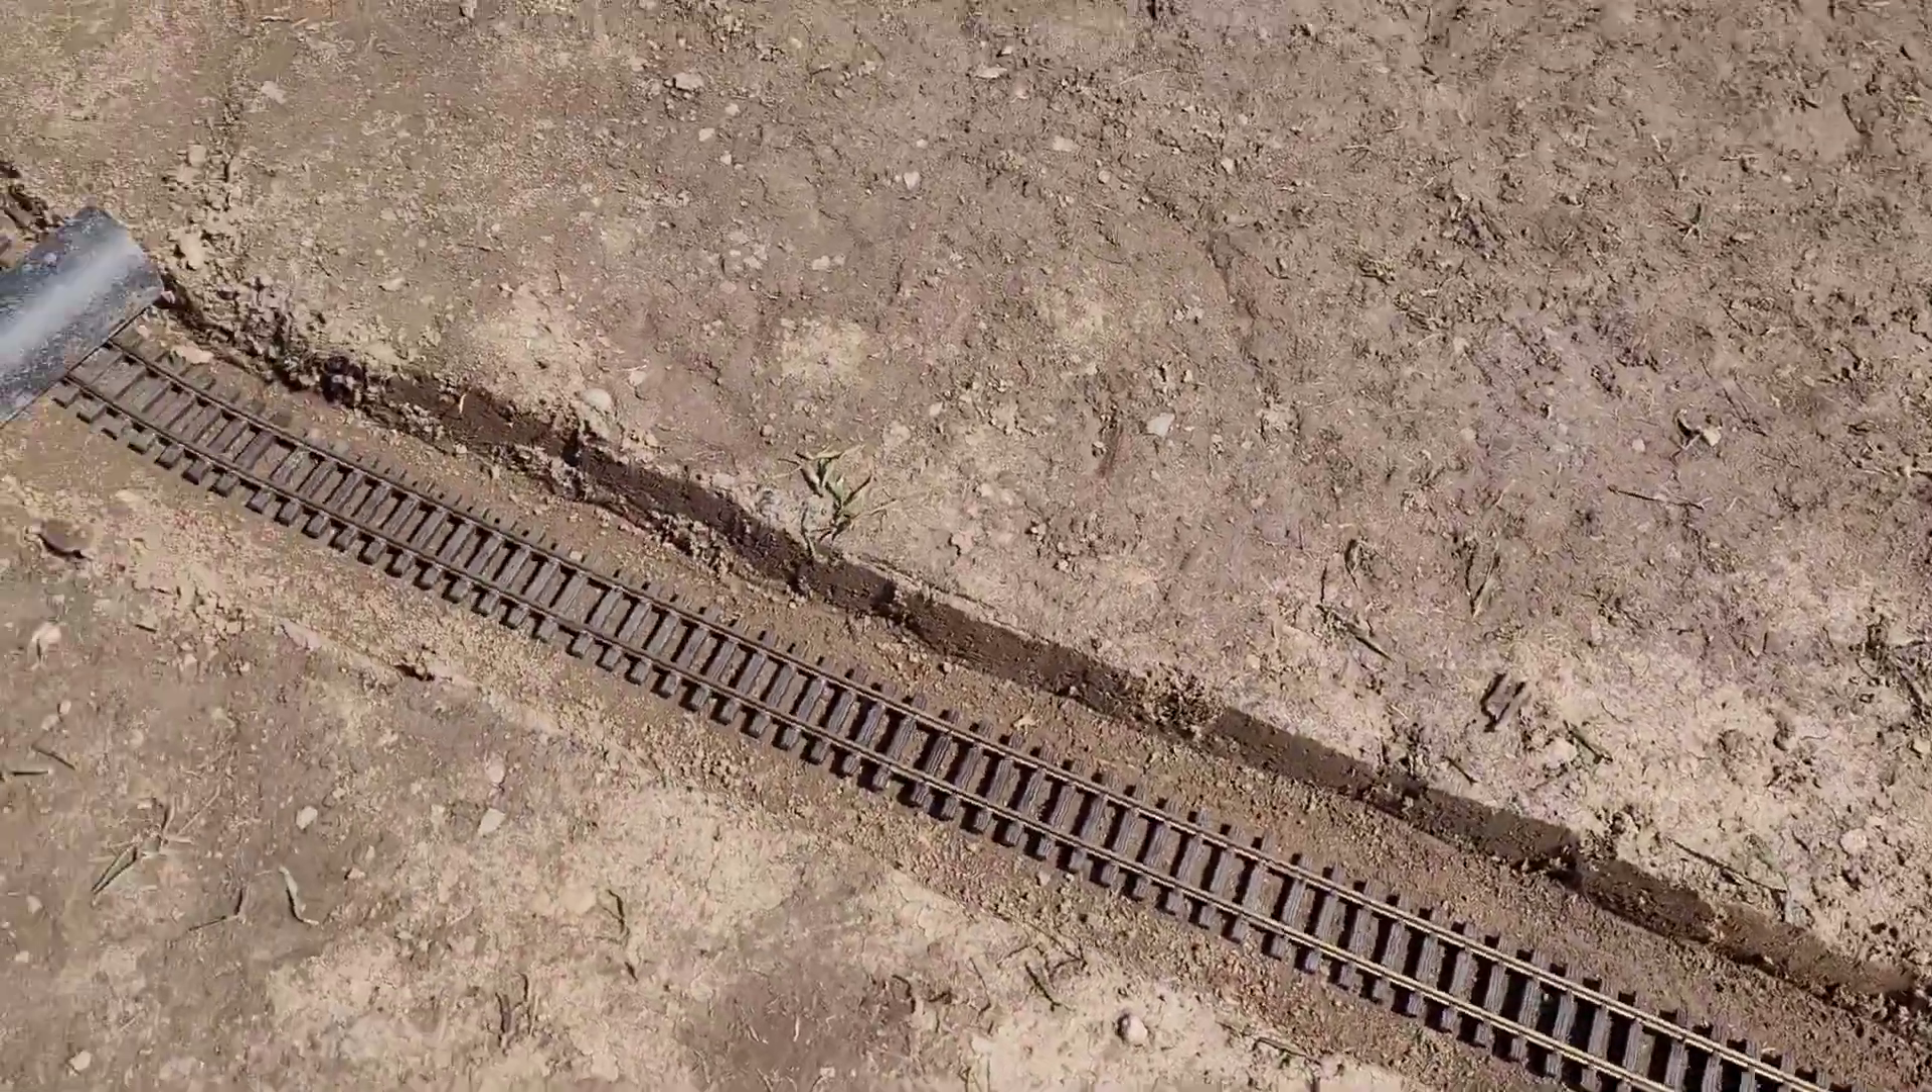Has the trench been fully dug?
Yes.